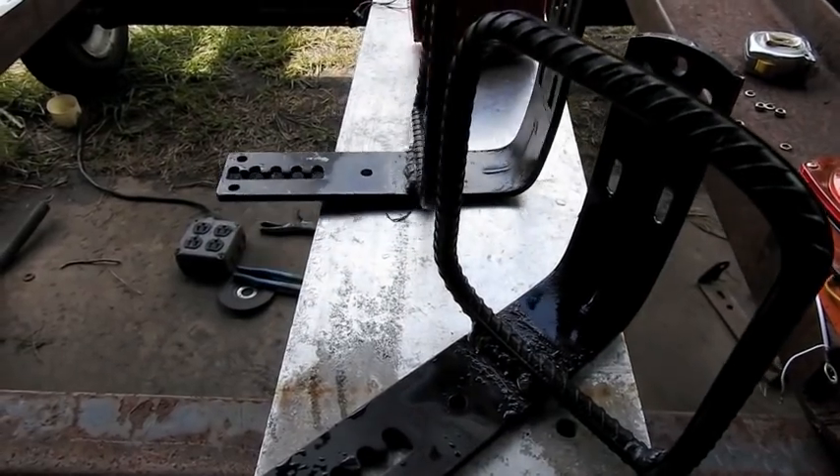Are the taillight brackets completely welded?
Yes.